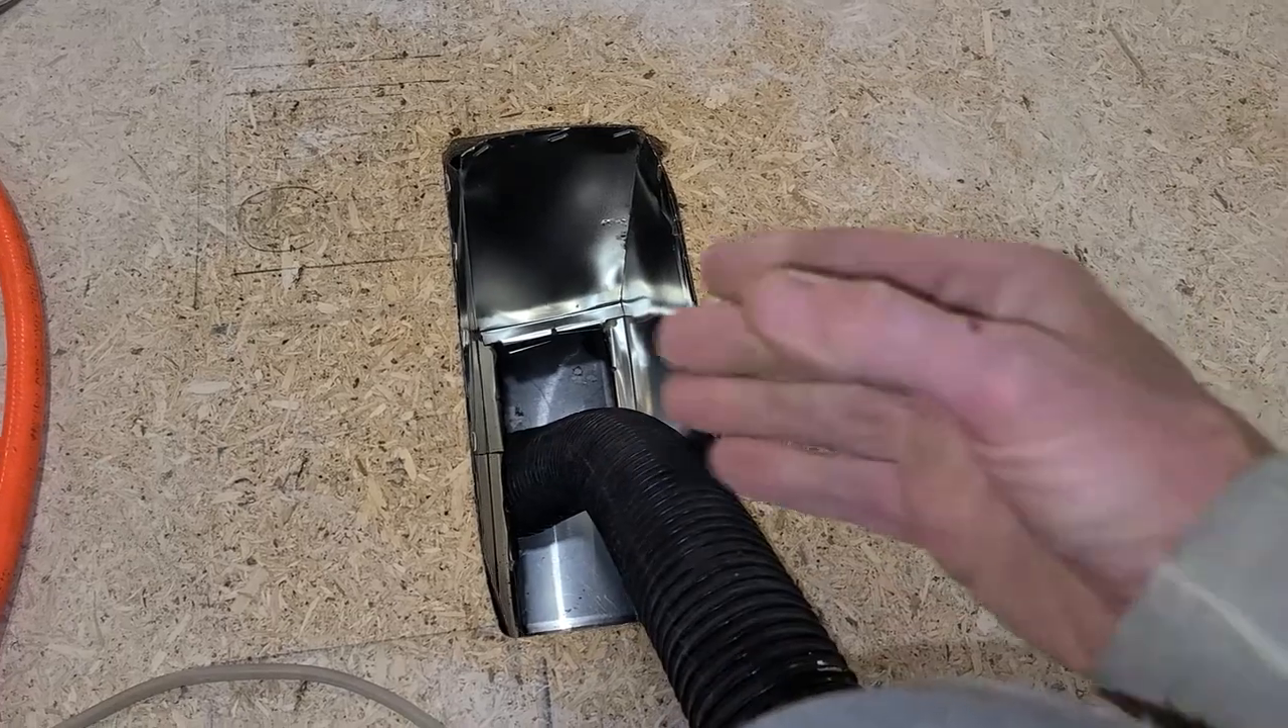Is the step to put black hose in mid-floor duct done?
Yes.